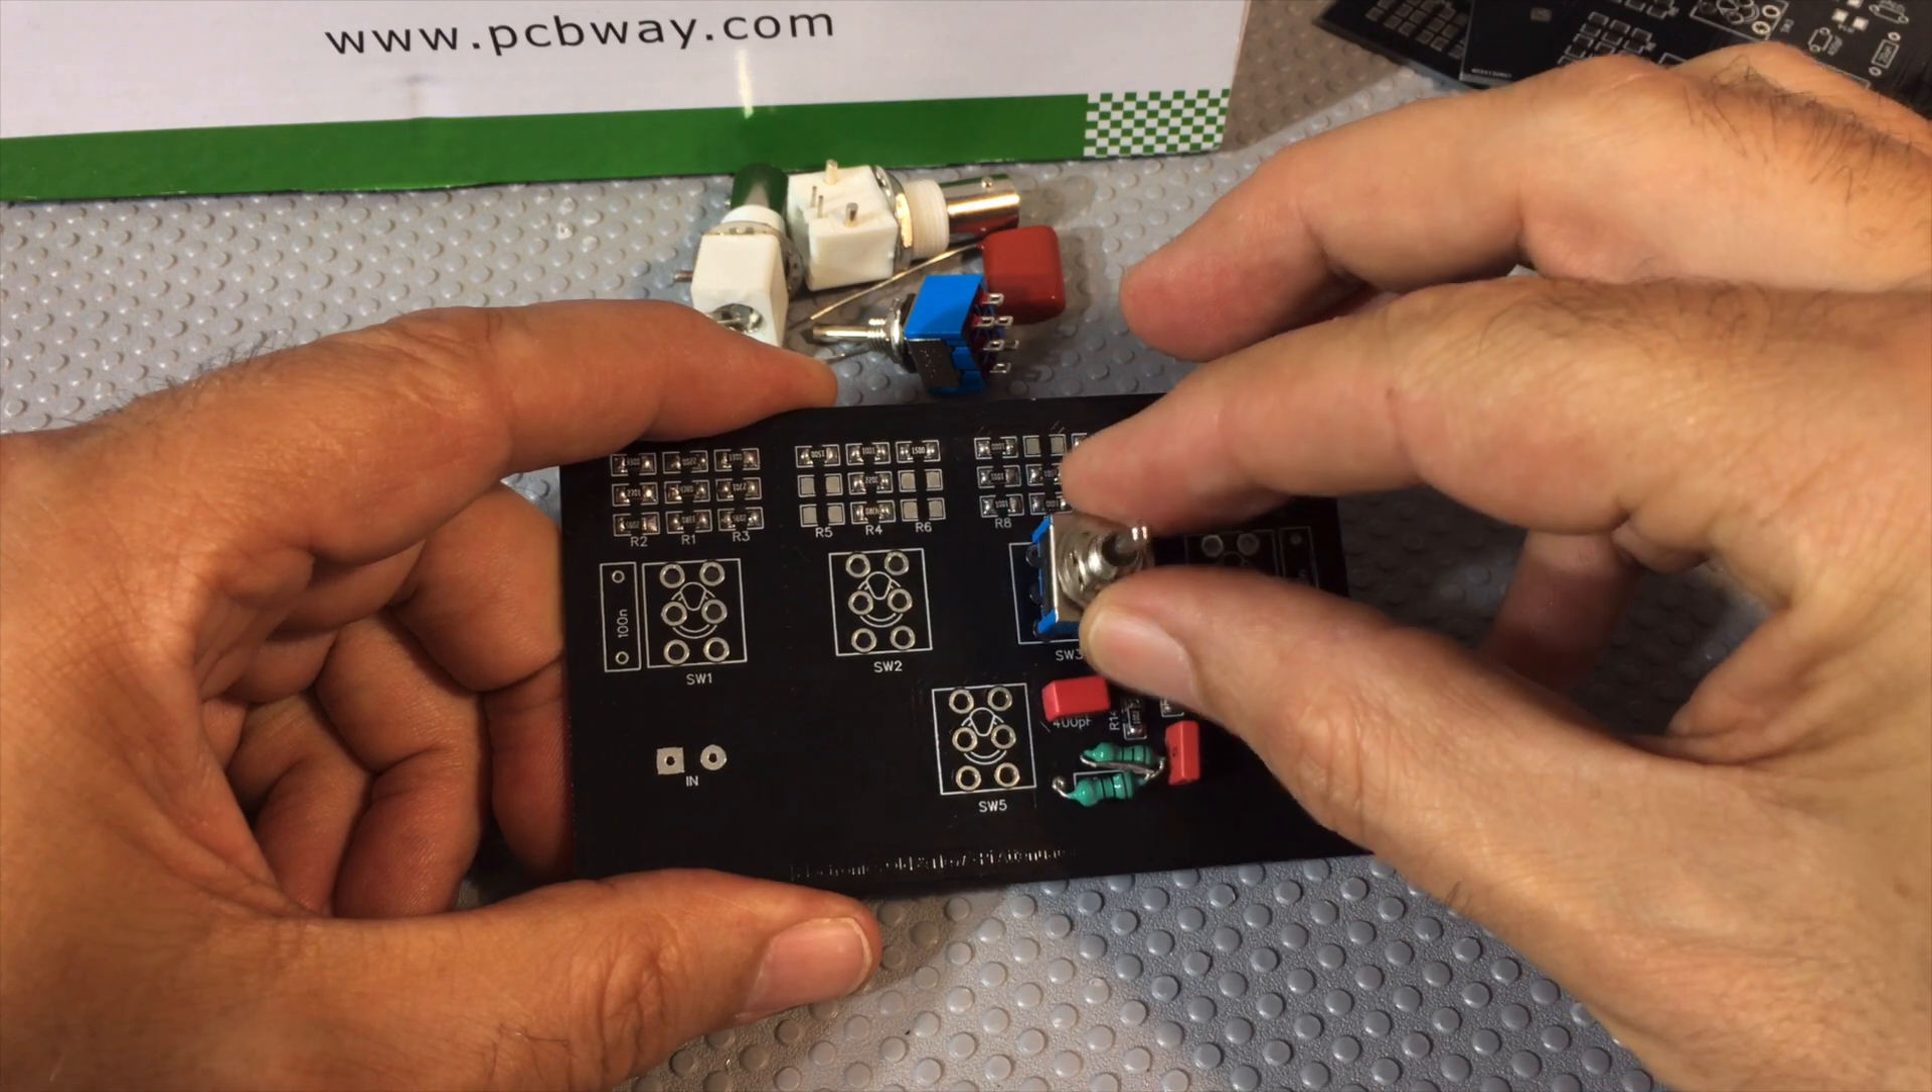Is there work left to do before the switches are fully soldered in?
Yes.